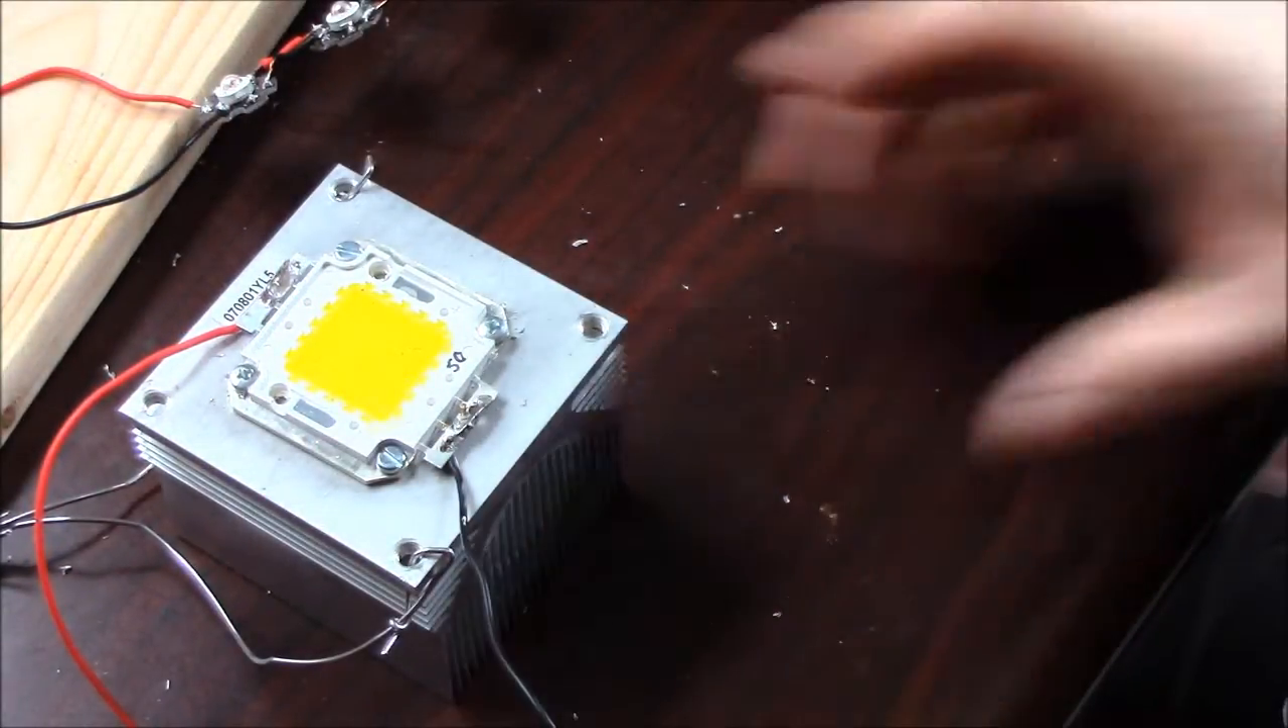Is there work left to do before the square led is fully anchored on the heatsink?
No.